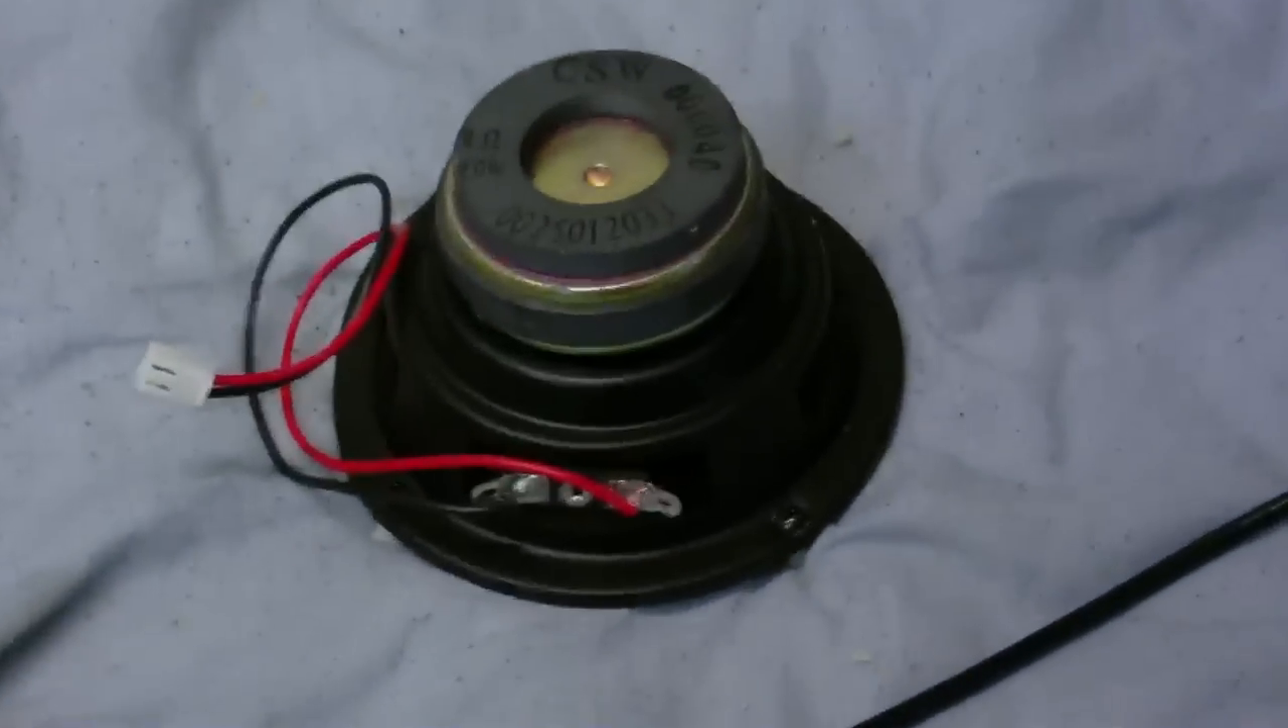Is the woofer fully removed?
Yes.